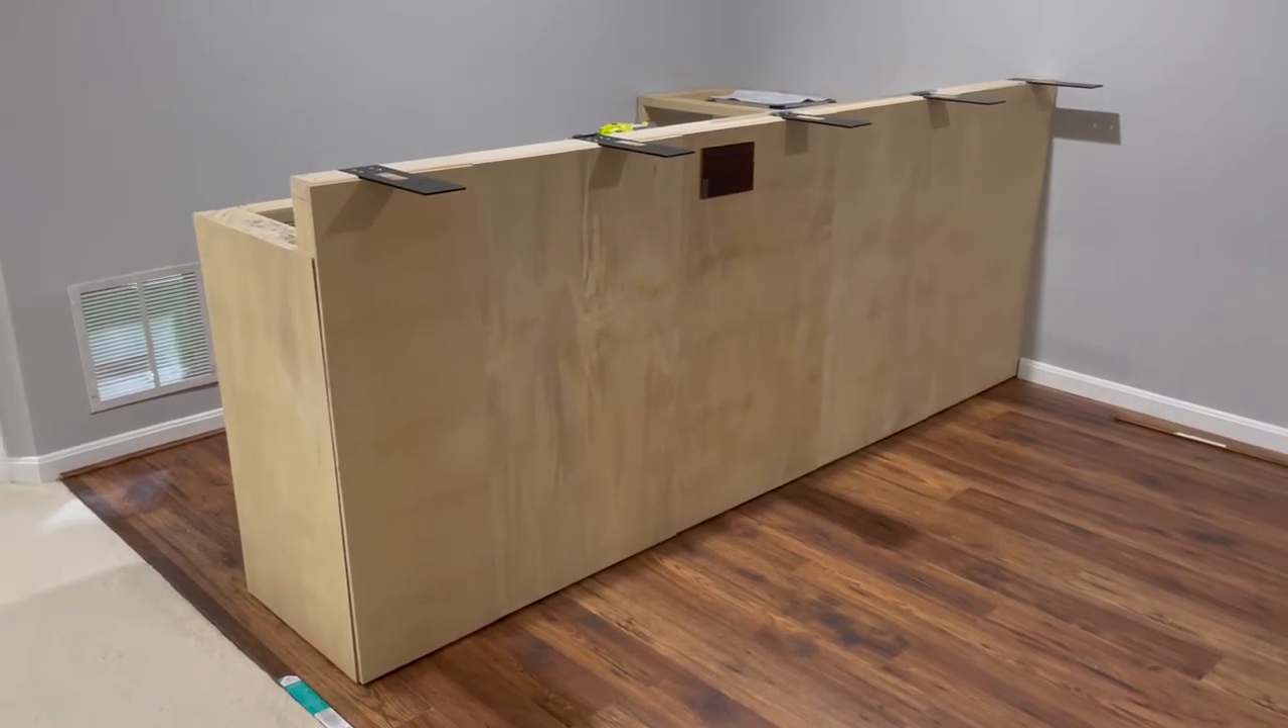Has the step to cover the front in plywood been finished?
Yes.